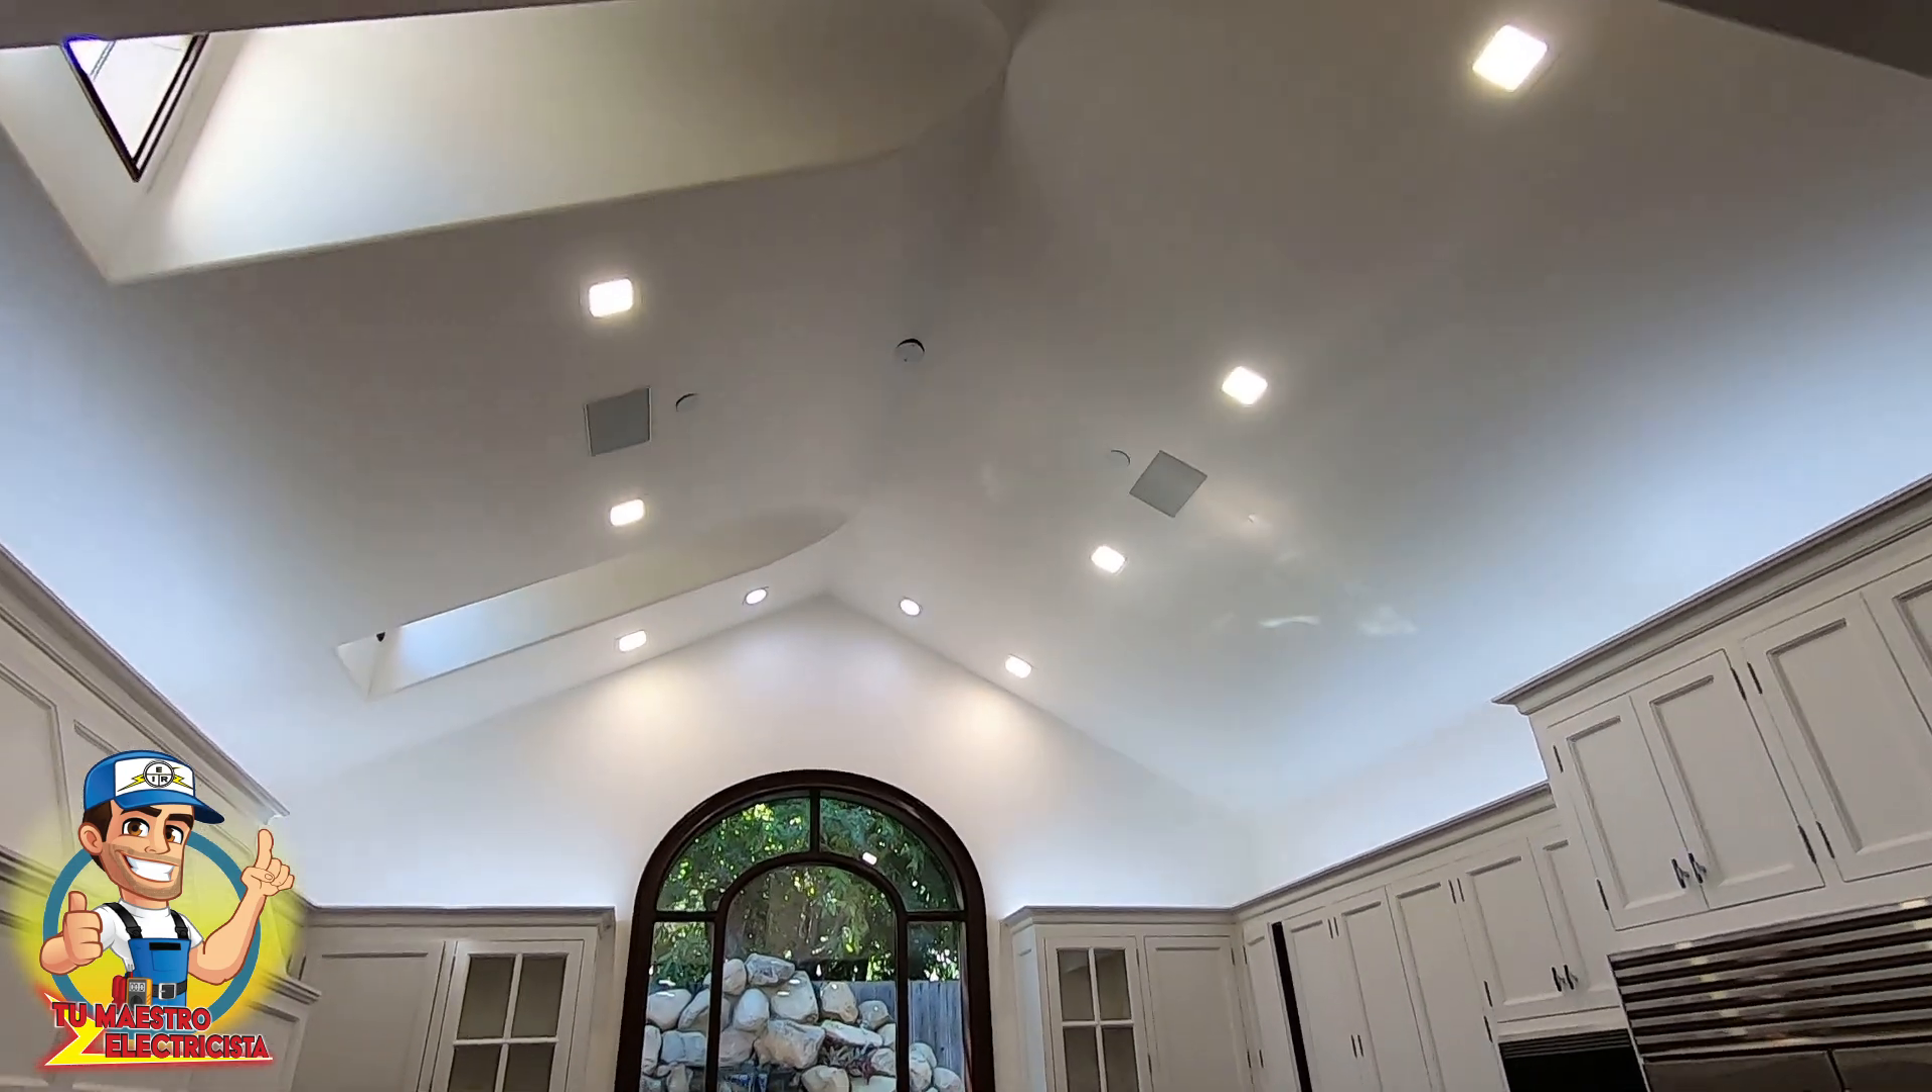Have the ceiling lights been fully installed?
Yes.